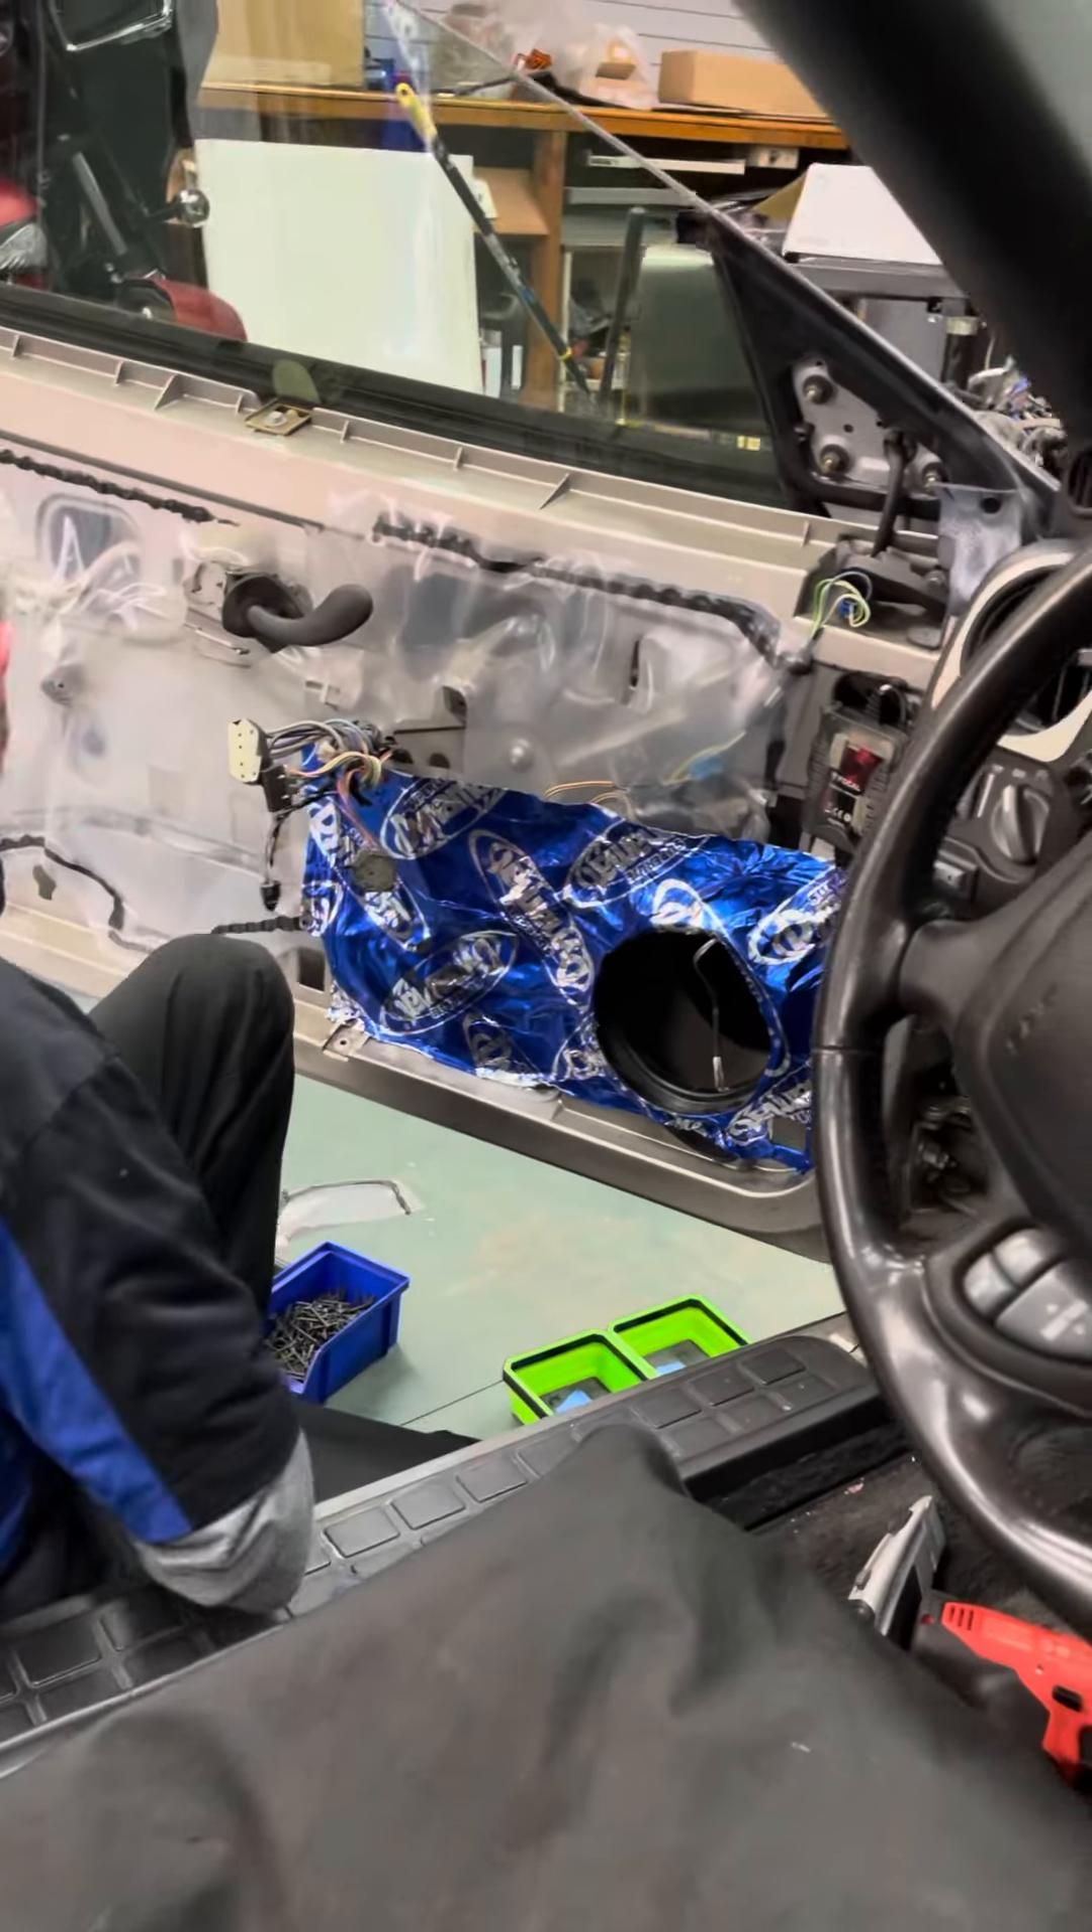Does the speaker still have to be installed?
Yes.